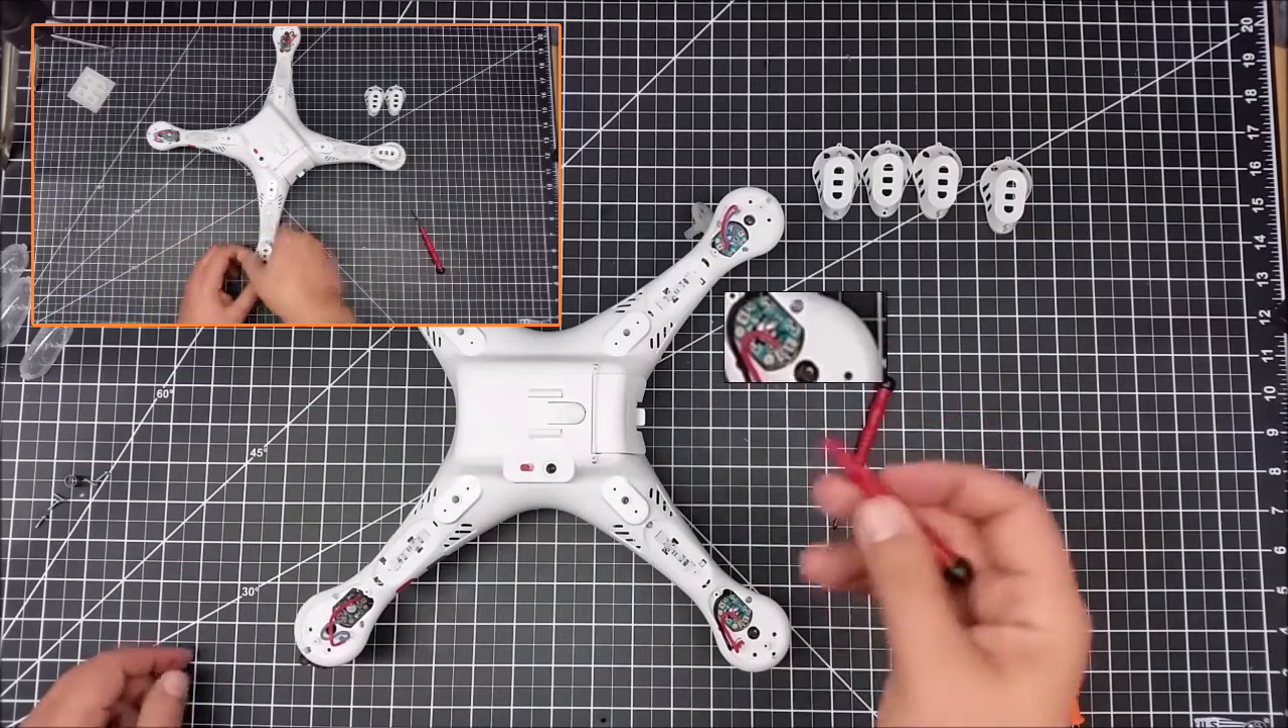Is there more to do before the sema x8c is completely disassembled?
Yes.